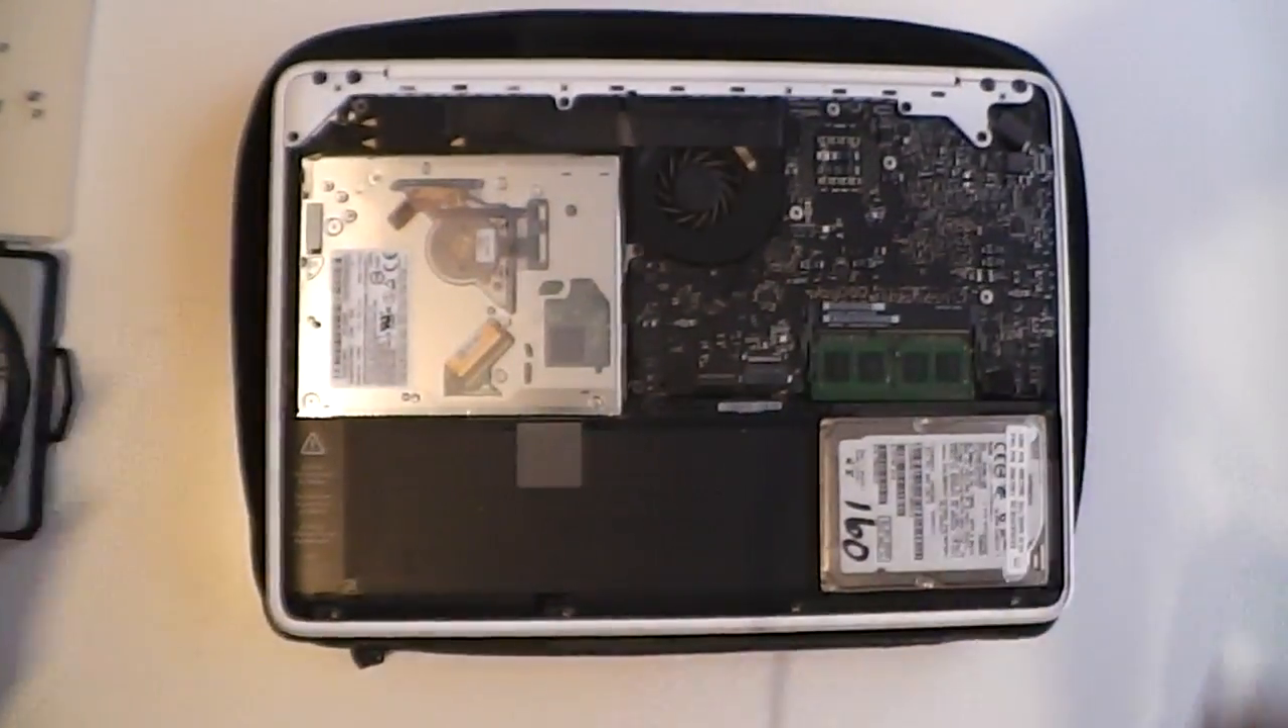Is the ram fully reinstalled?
Yes.